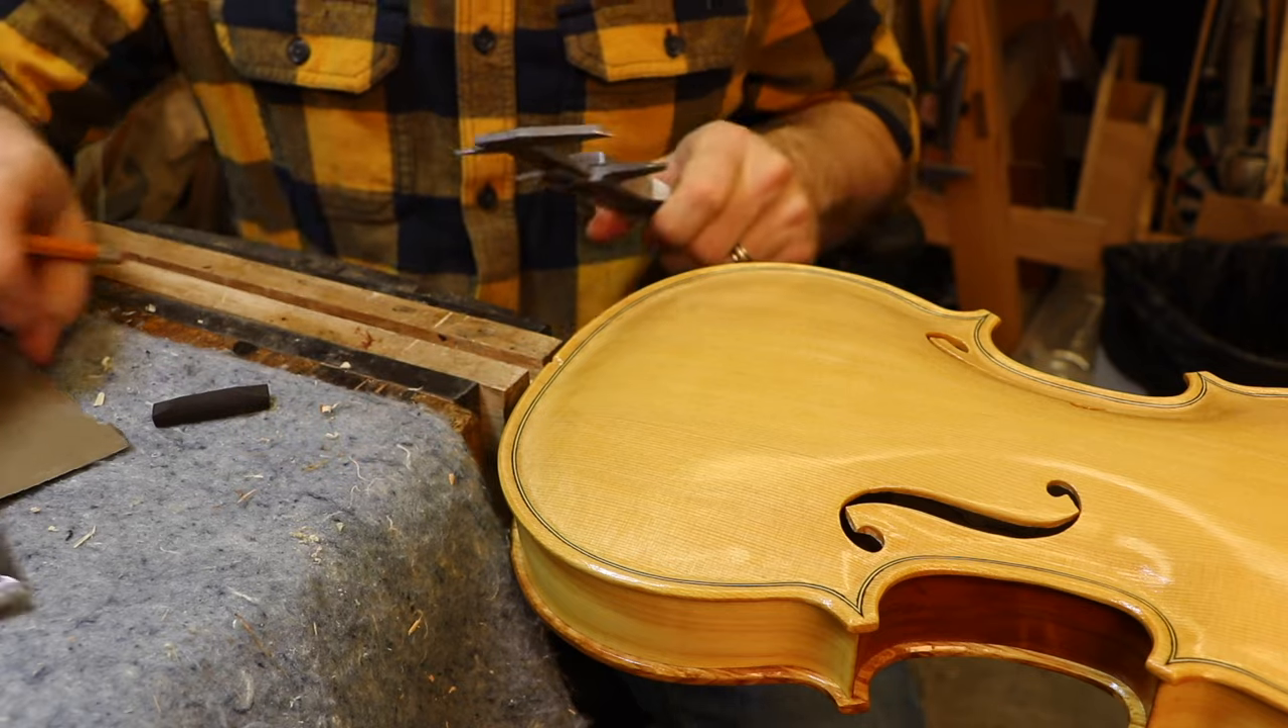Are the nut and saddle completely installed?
No.